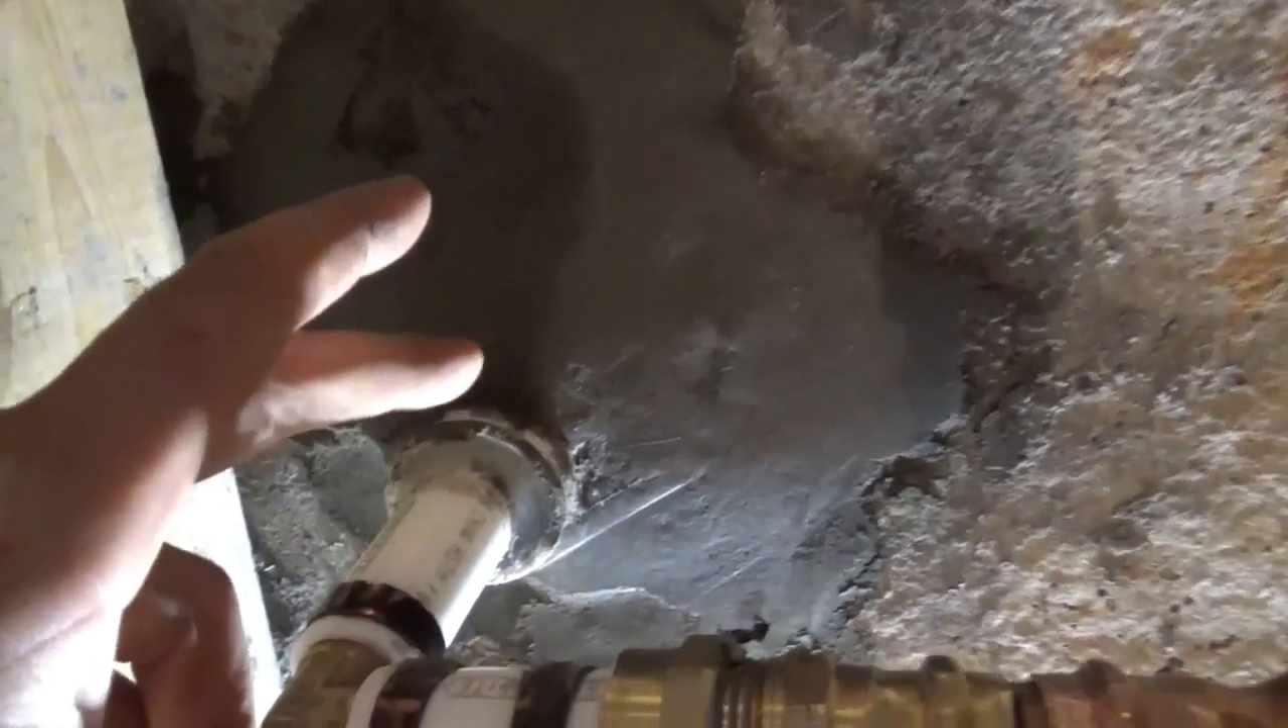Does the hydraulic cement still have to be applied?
No.